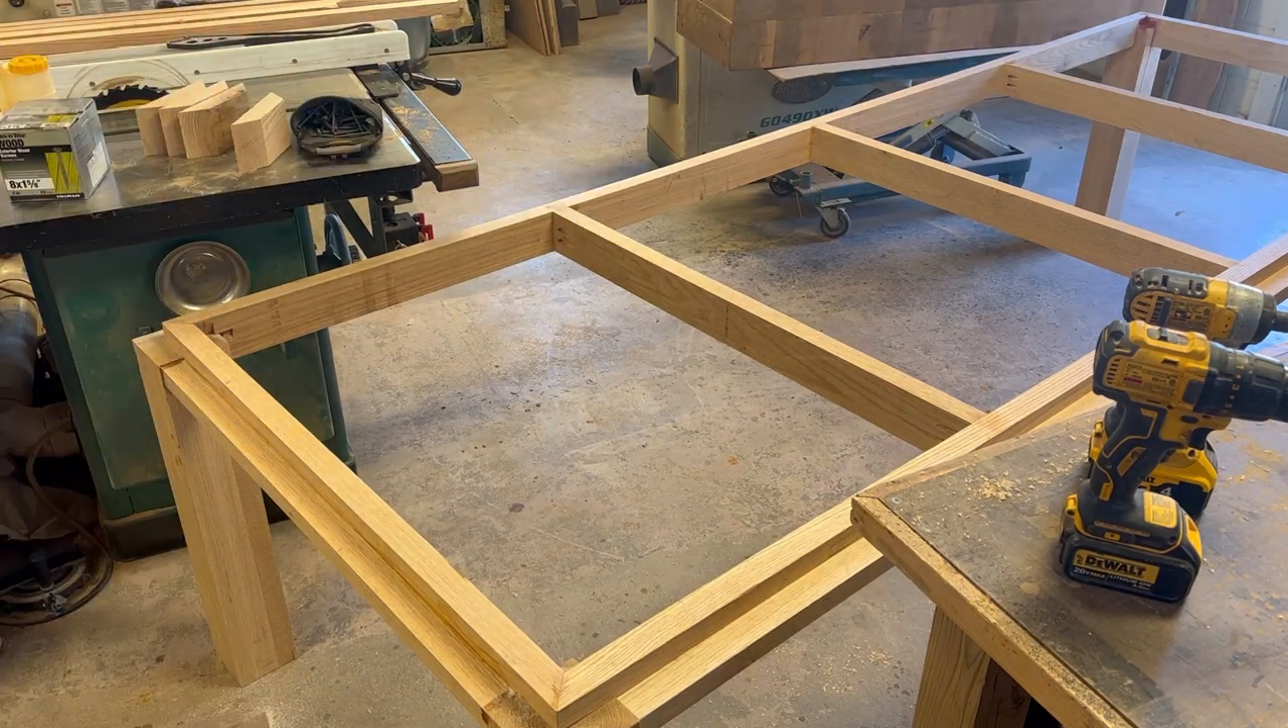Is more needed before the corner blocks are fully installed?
Yes.